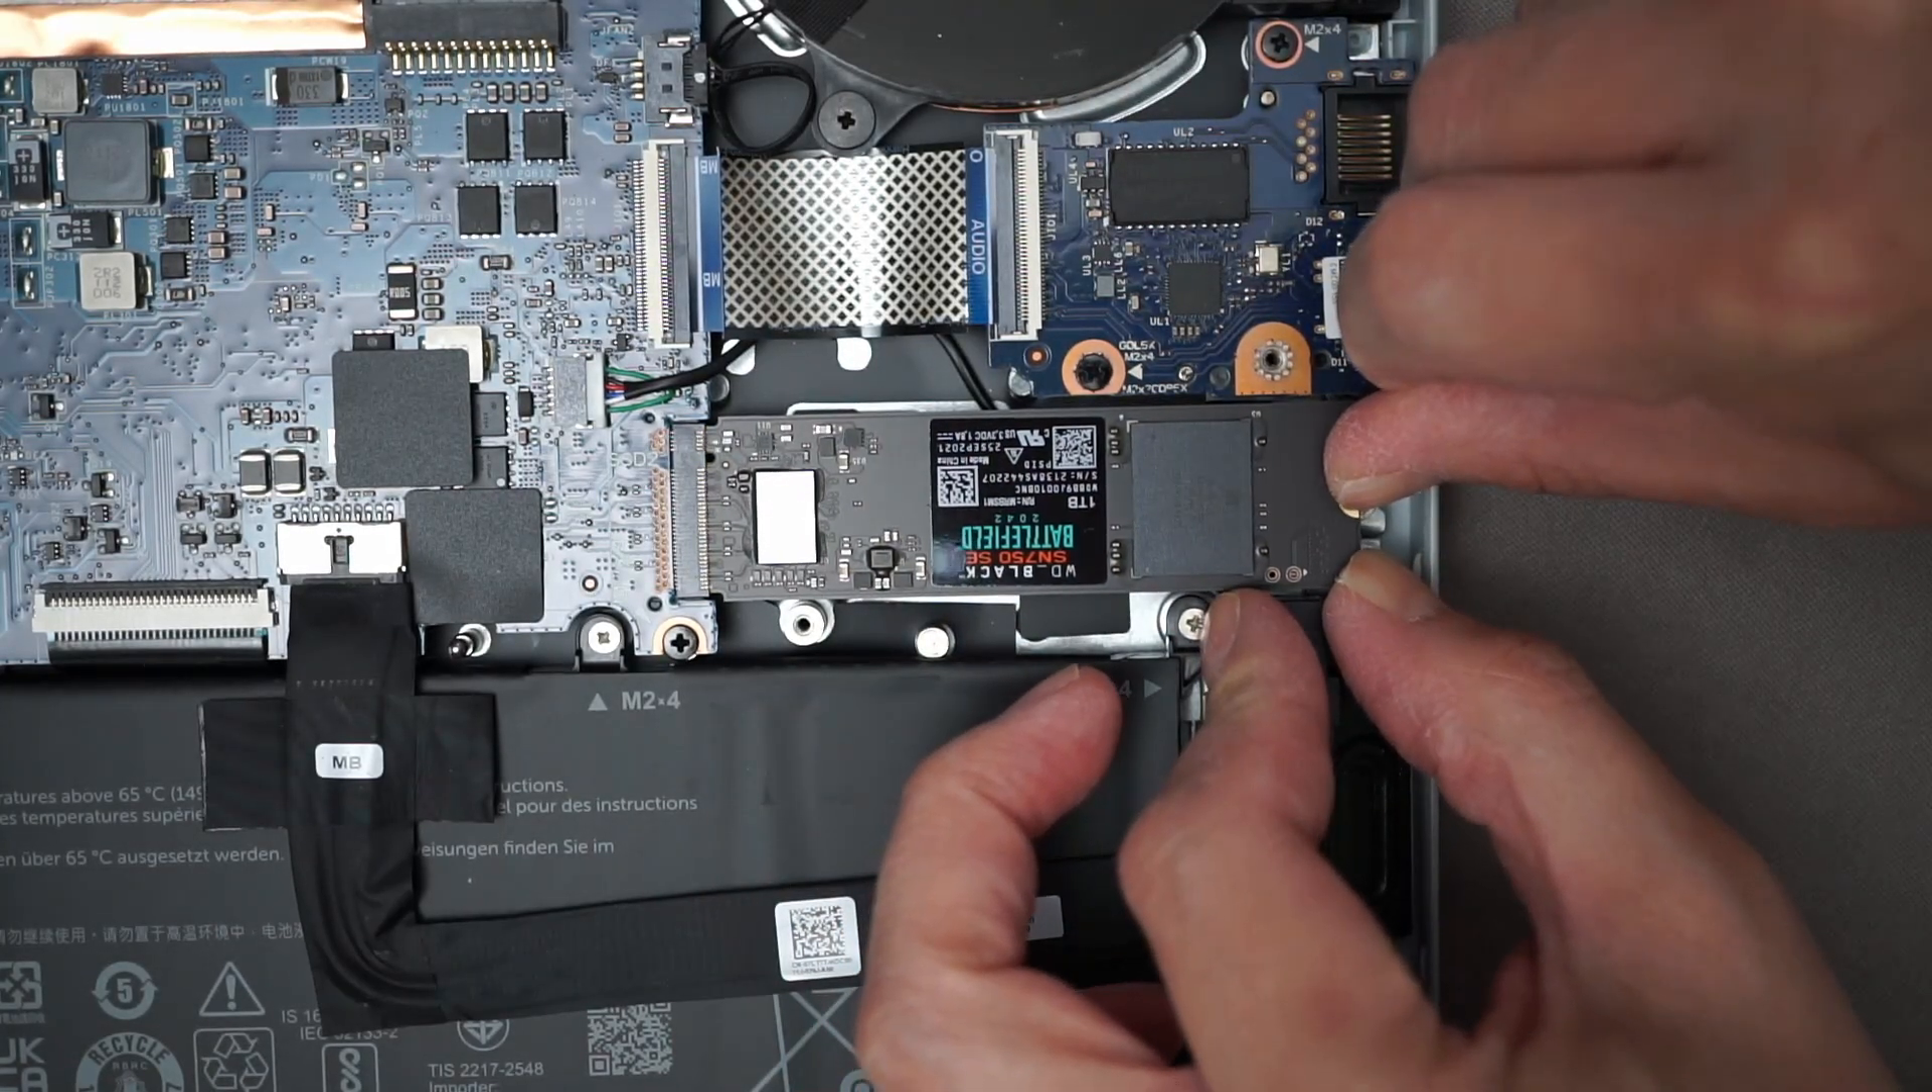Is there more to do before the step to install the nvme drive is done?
Yes.